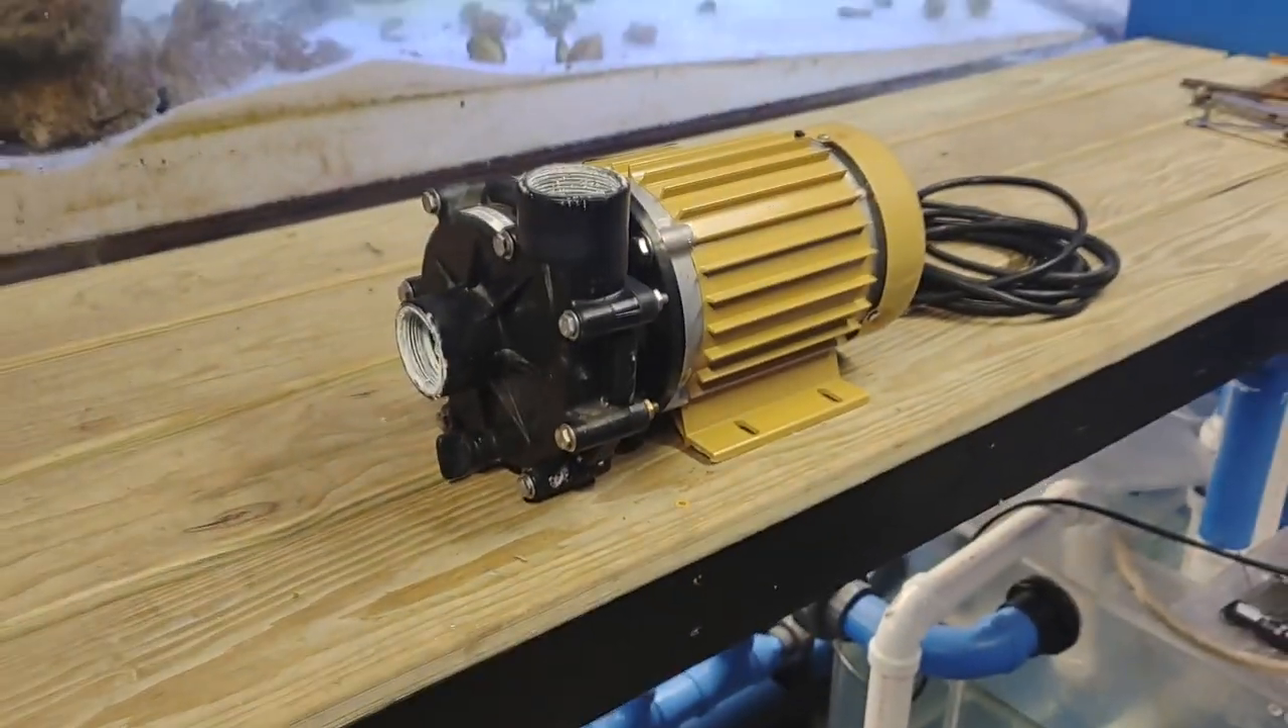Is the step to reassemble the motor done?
Yes.